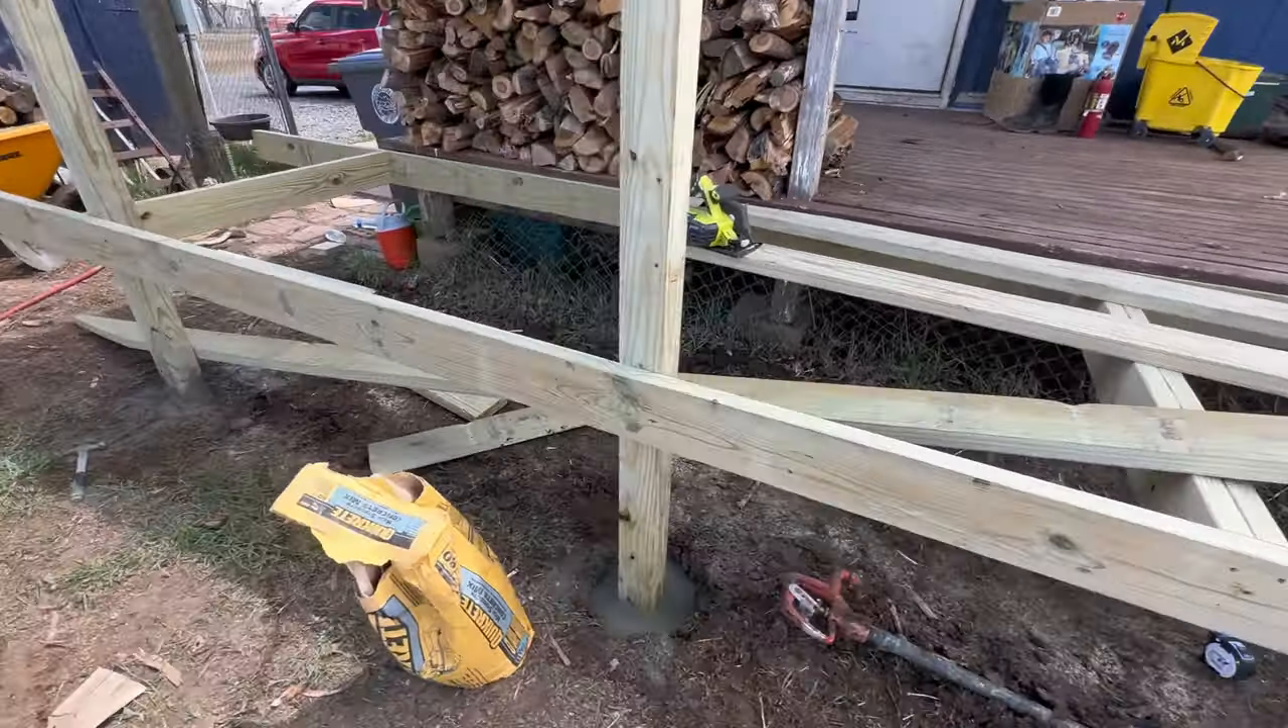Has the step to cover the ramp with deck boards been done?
No.